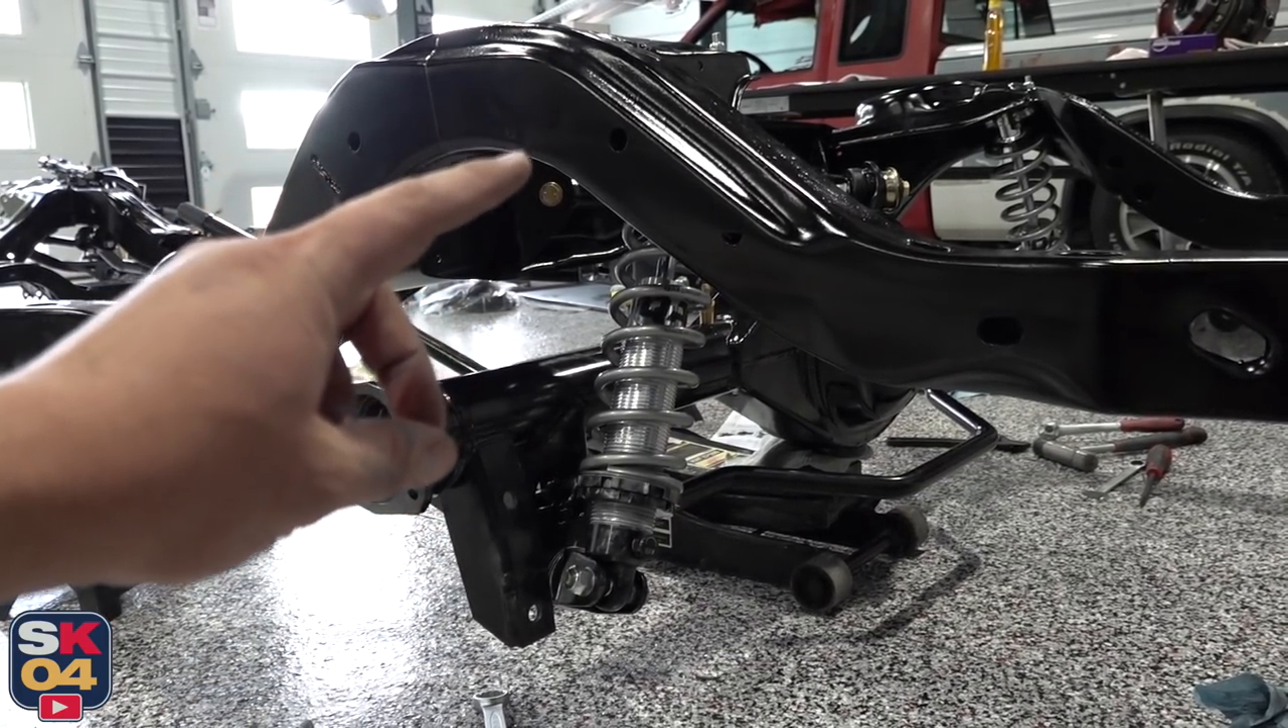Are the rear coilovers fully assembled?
Yes.